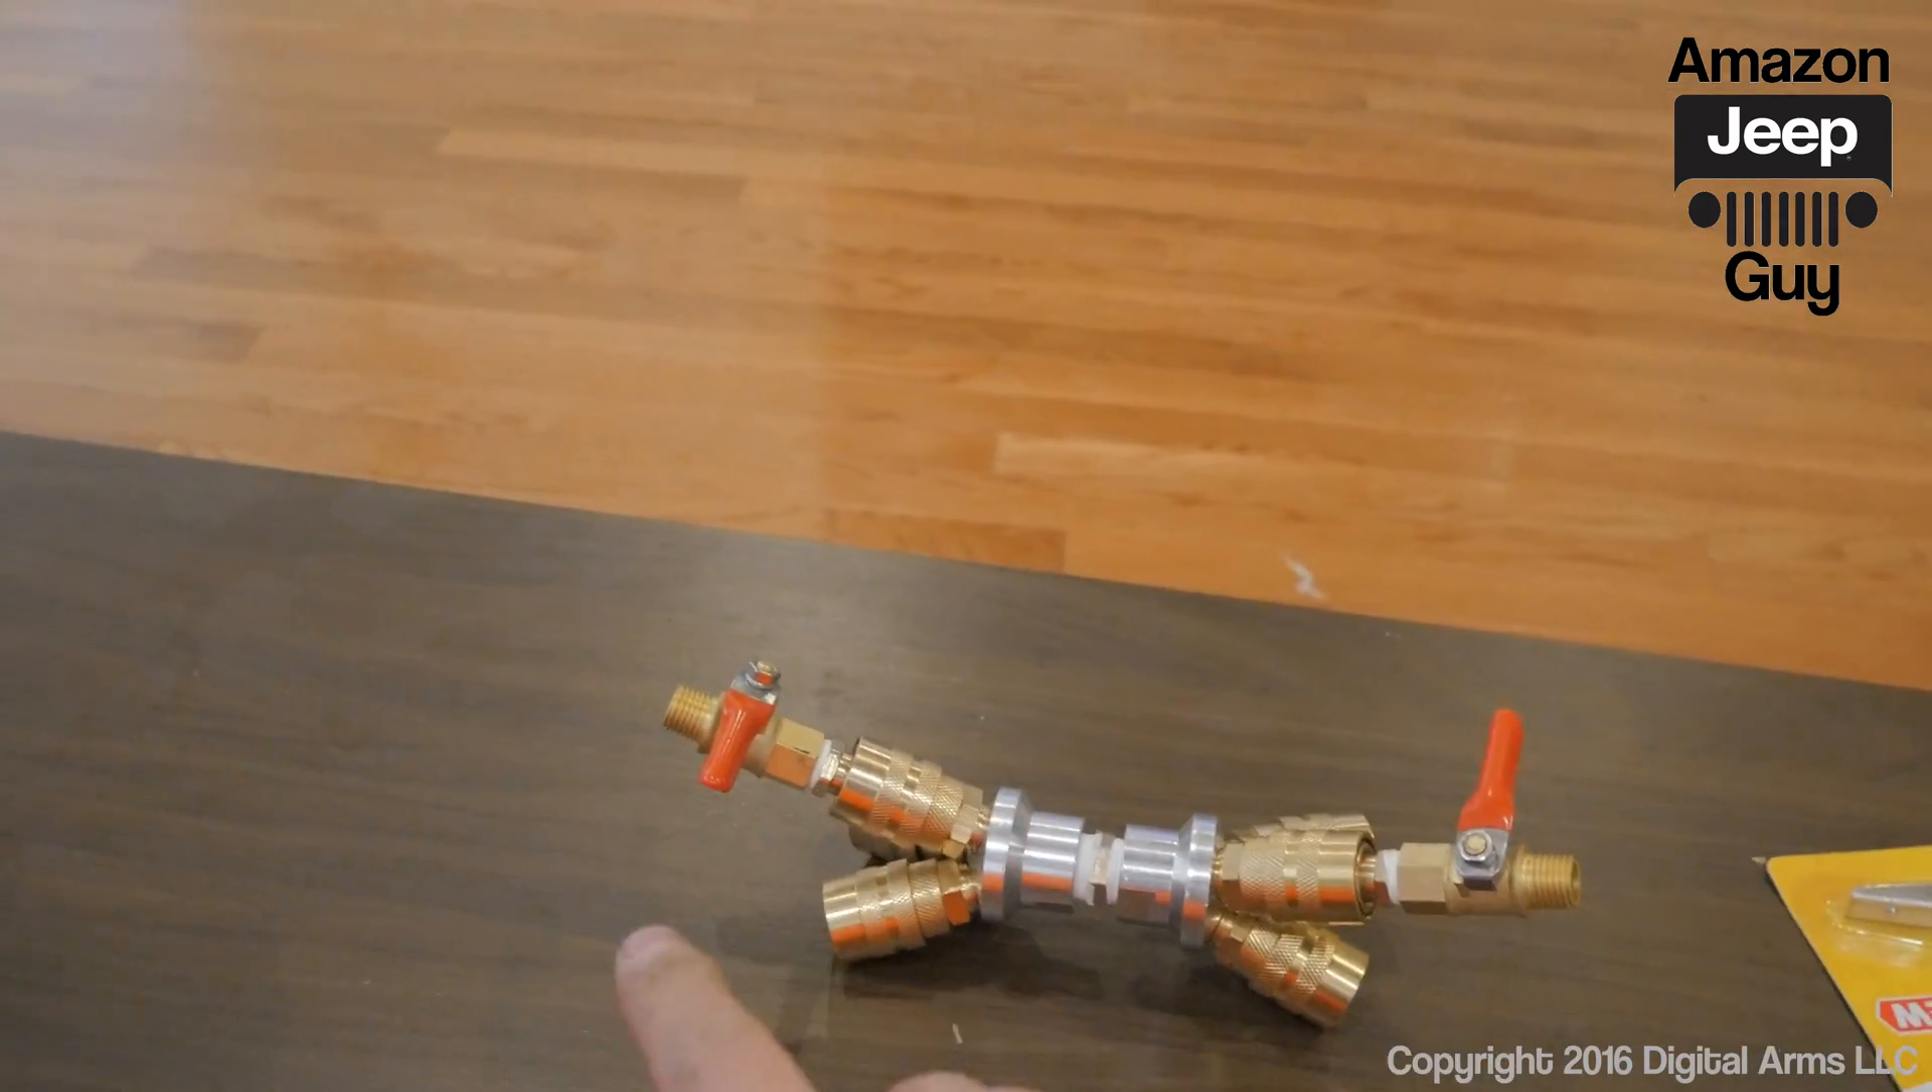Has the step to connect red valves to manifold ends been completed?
Yes.